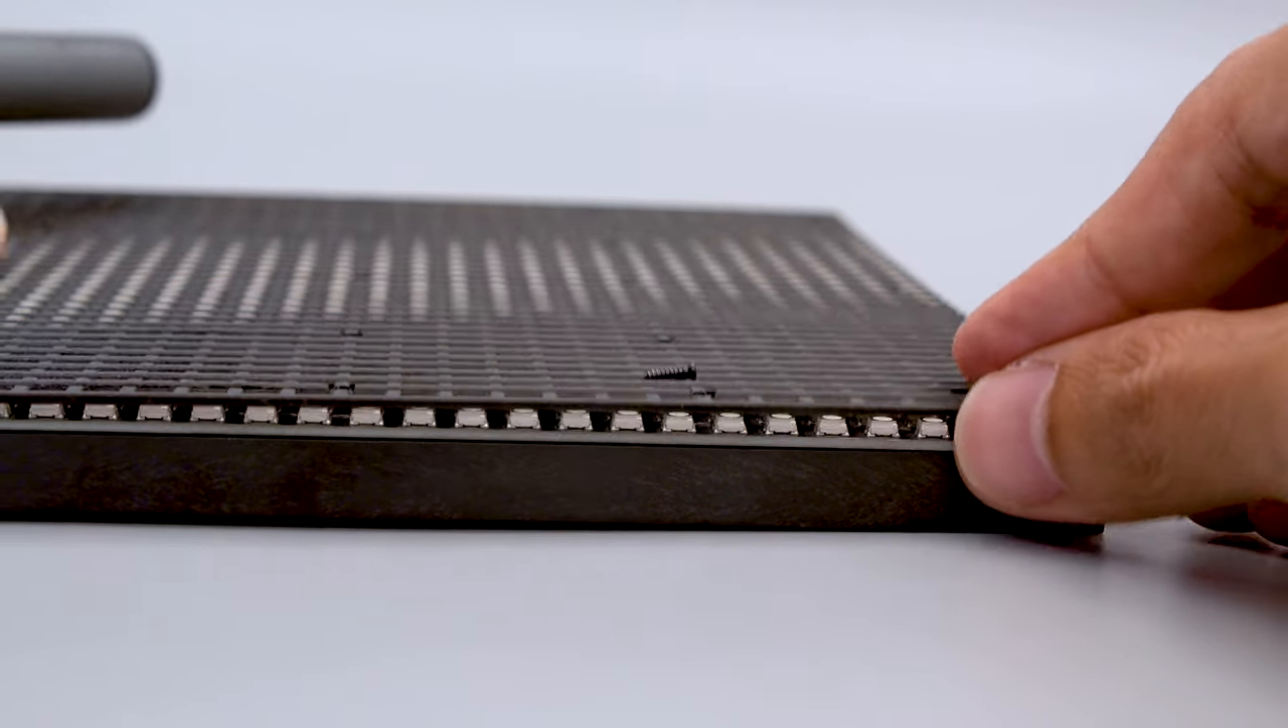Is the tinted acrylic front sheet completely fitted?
No.